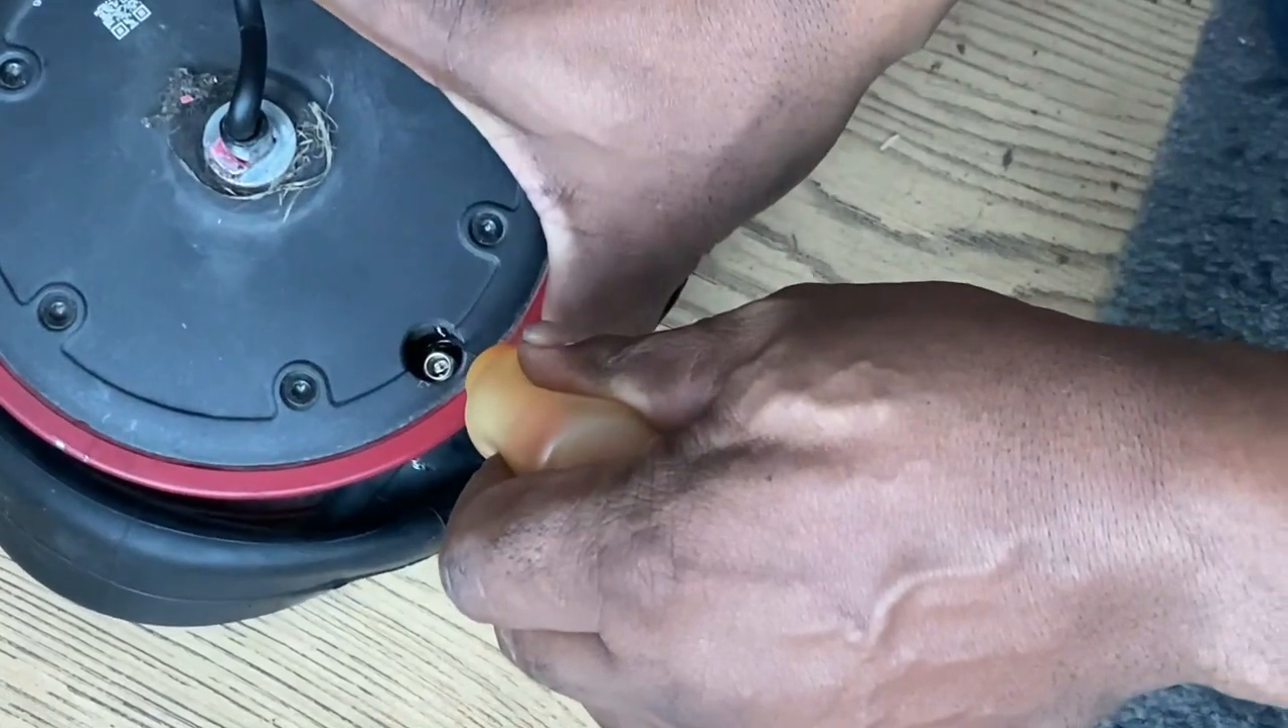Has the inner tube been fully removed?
No.